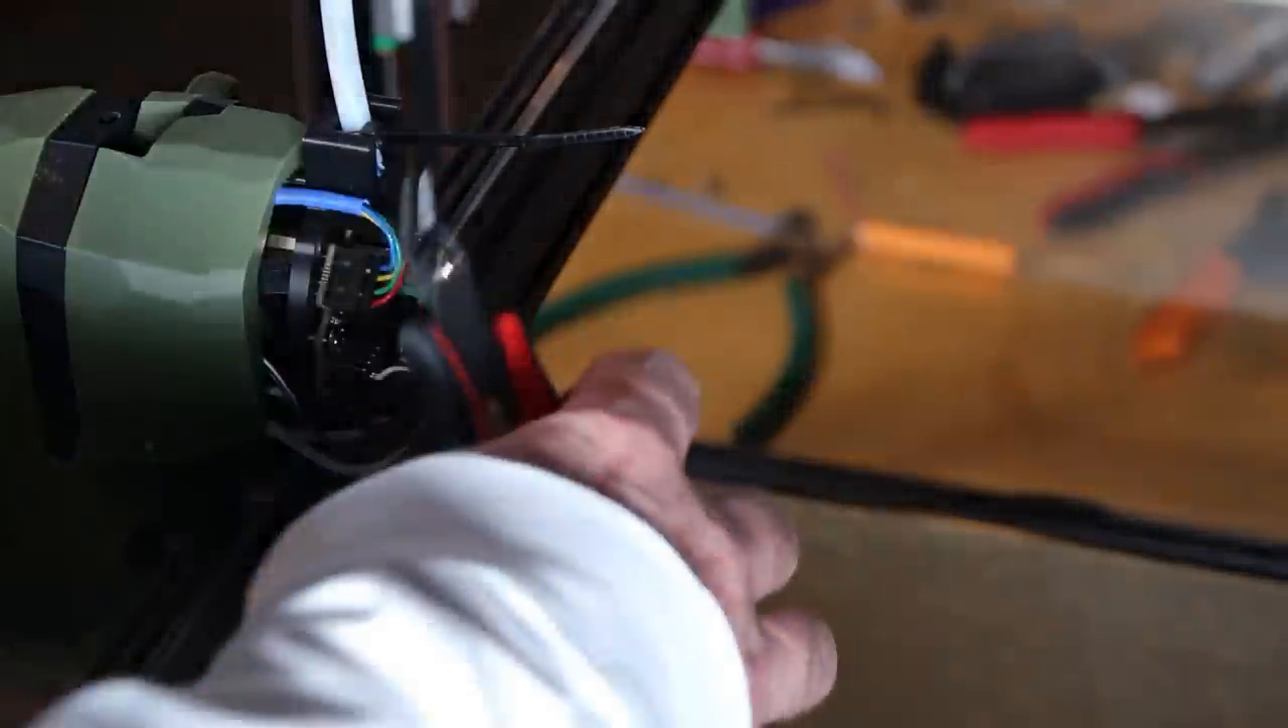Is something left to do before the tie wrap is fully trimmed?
Yes.